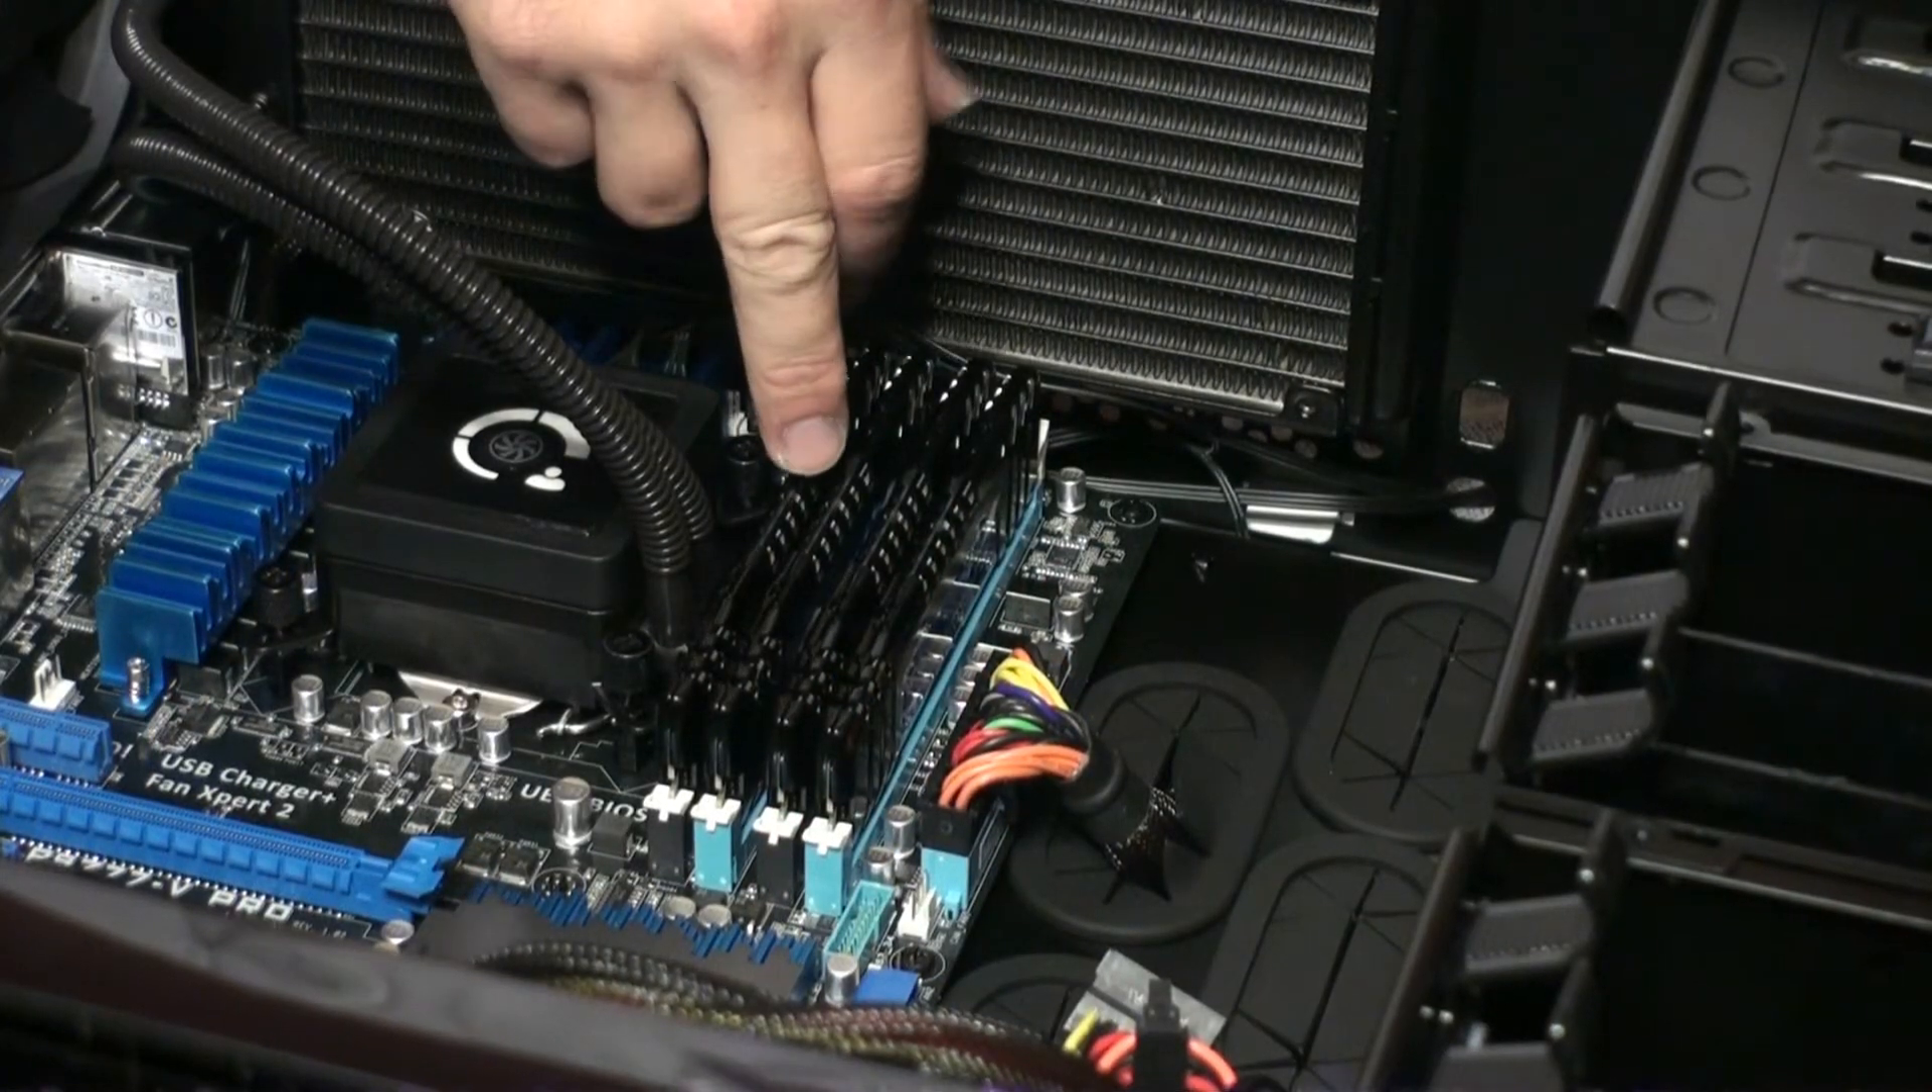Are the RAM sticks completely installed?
Yes.